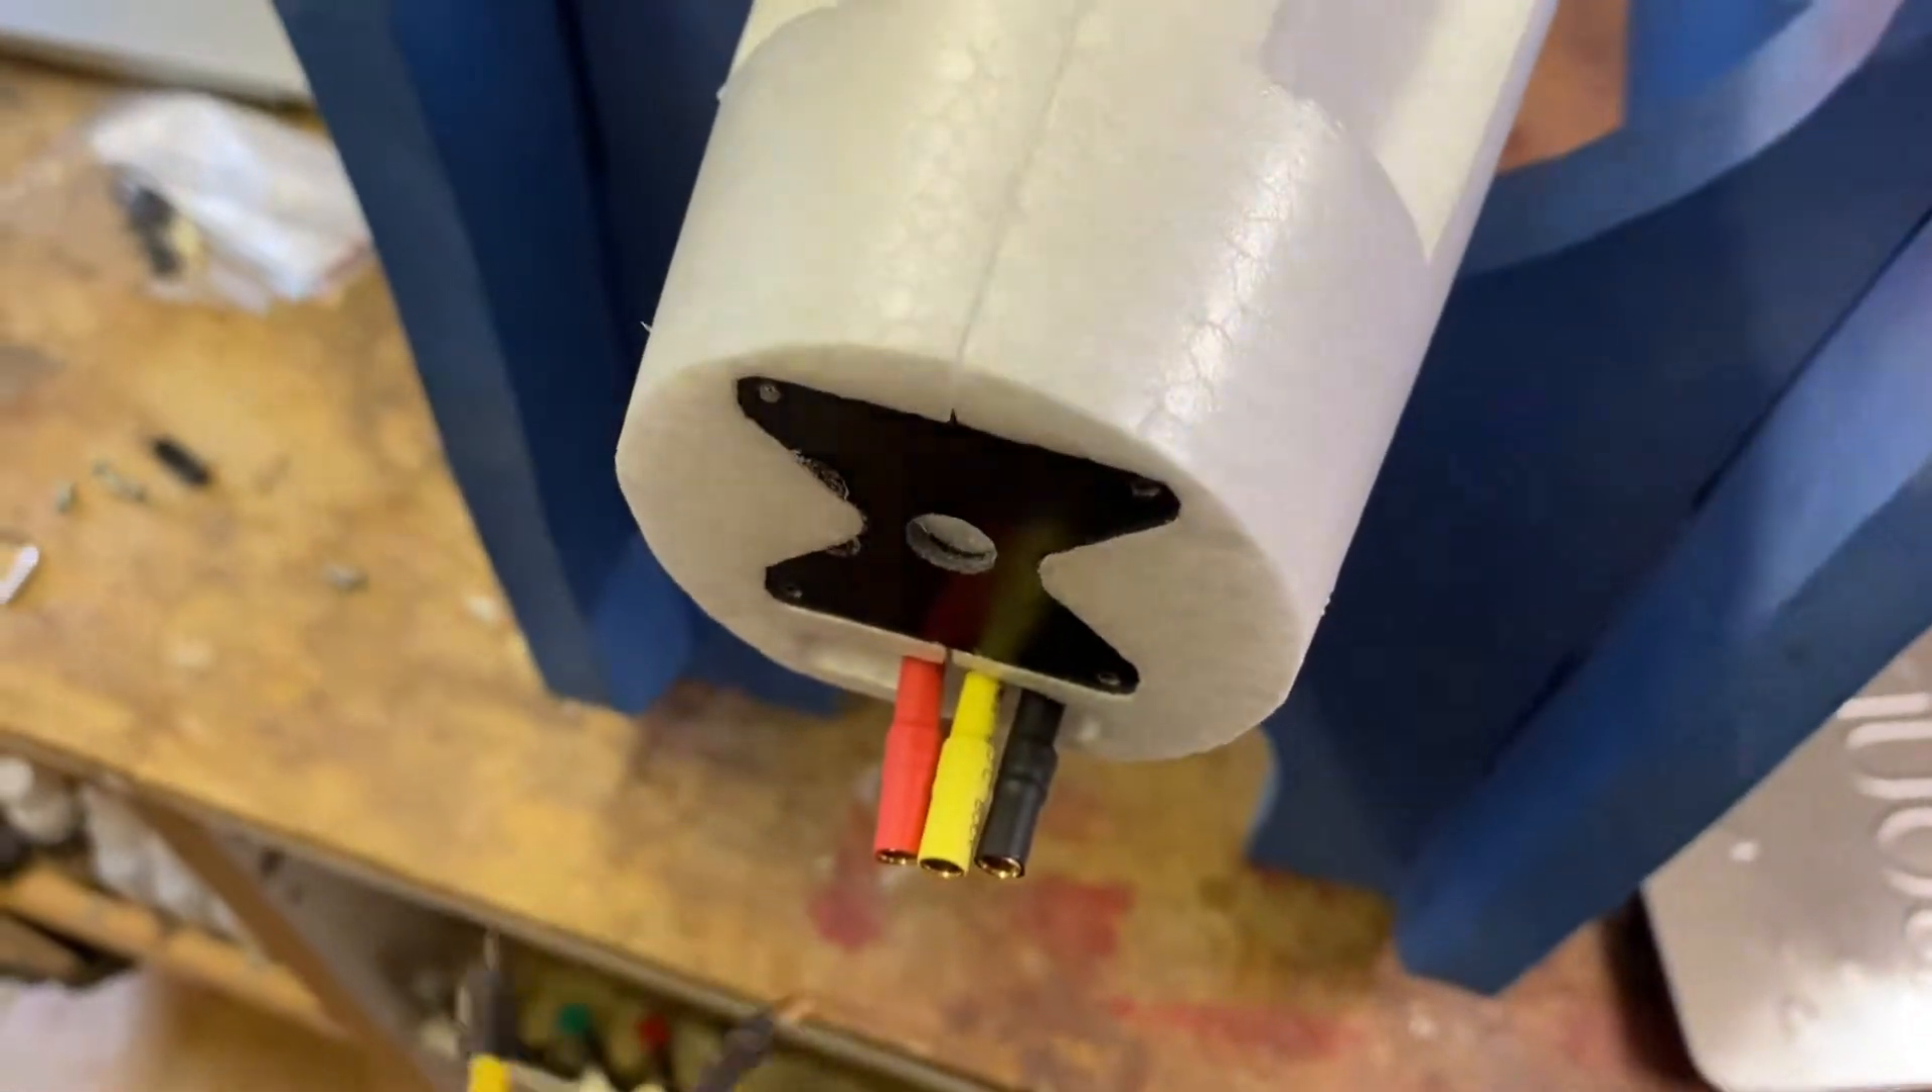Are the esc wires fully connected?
No.